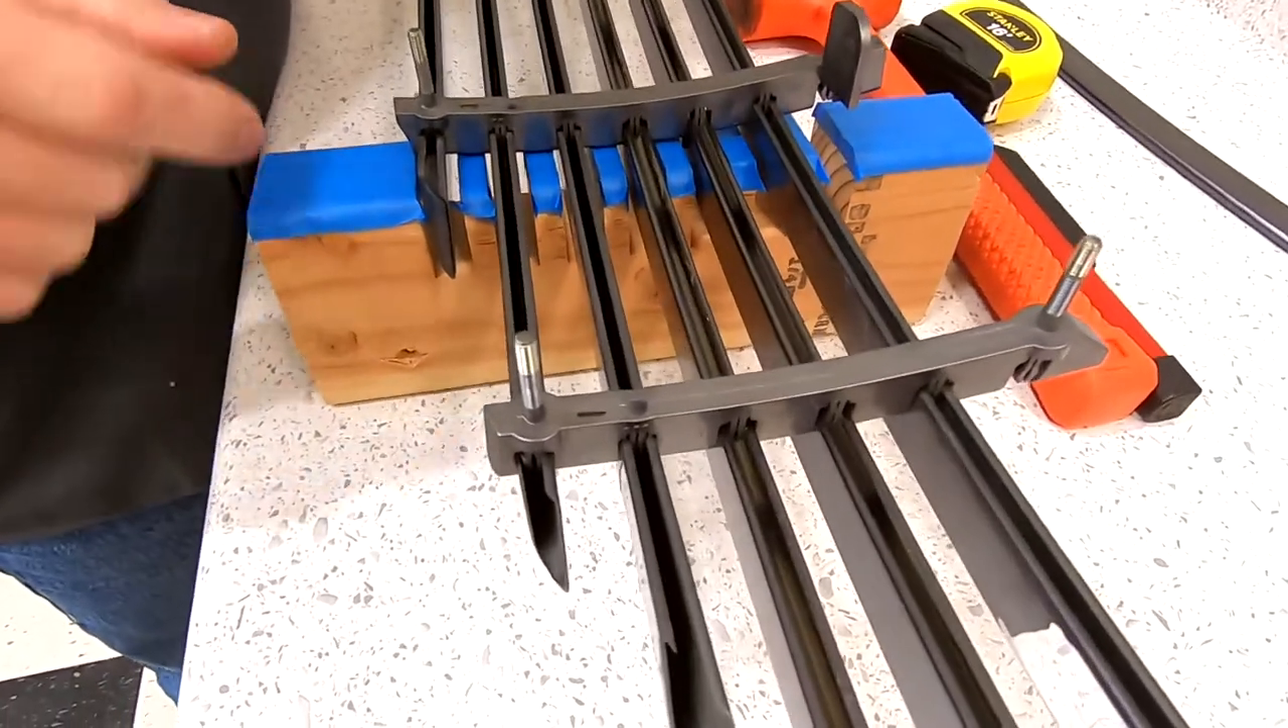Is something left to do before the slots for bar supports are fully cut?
No.